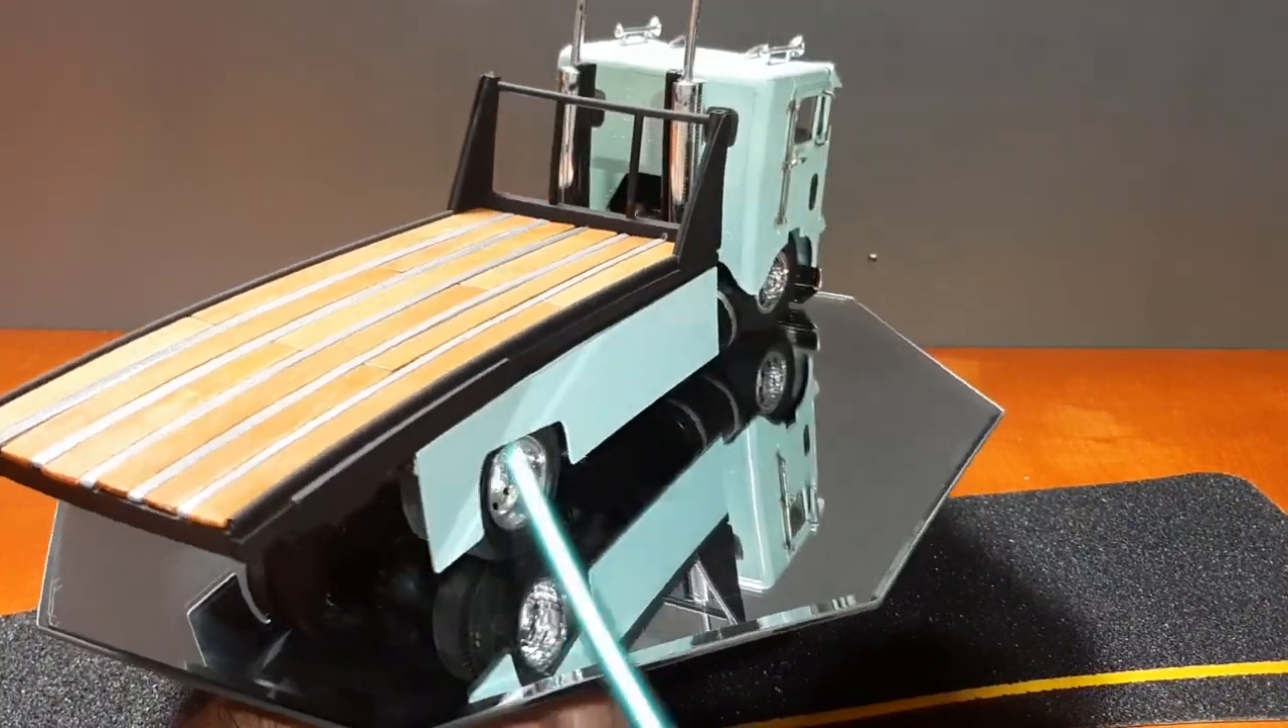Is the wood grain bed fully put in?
Yes.